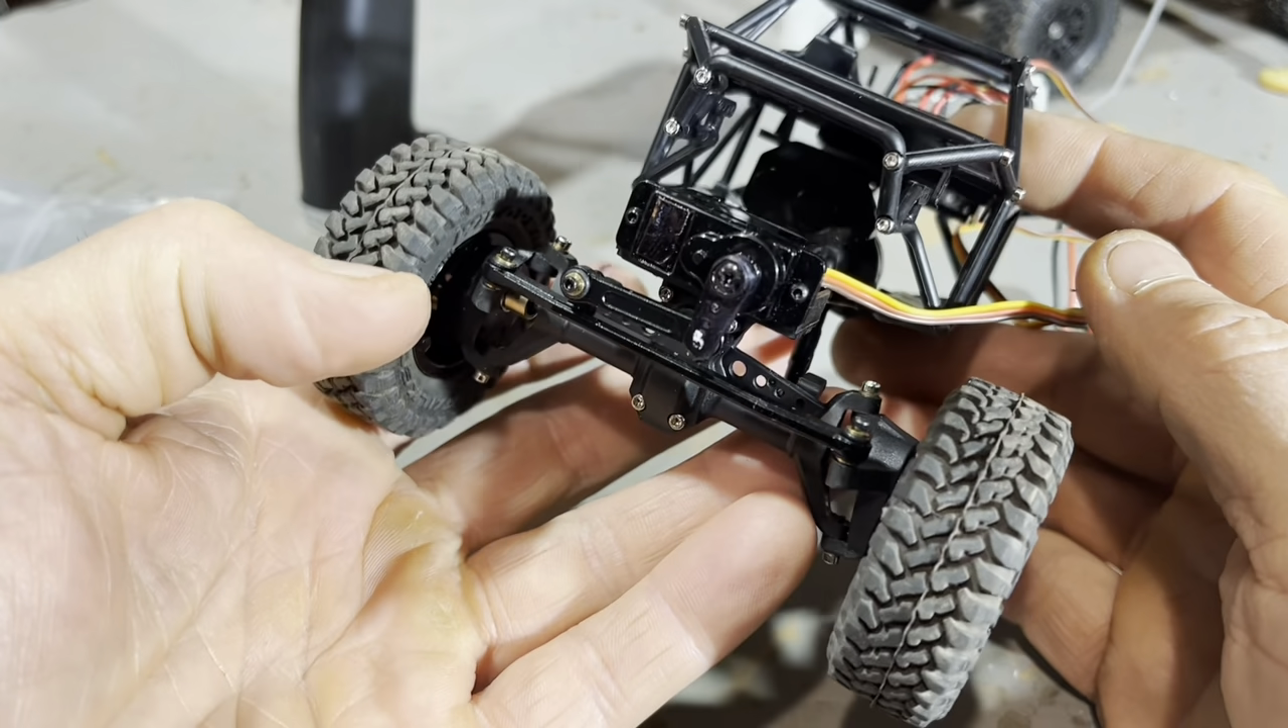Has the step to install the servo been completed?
Yes.